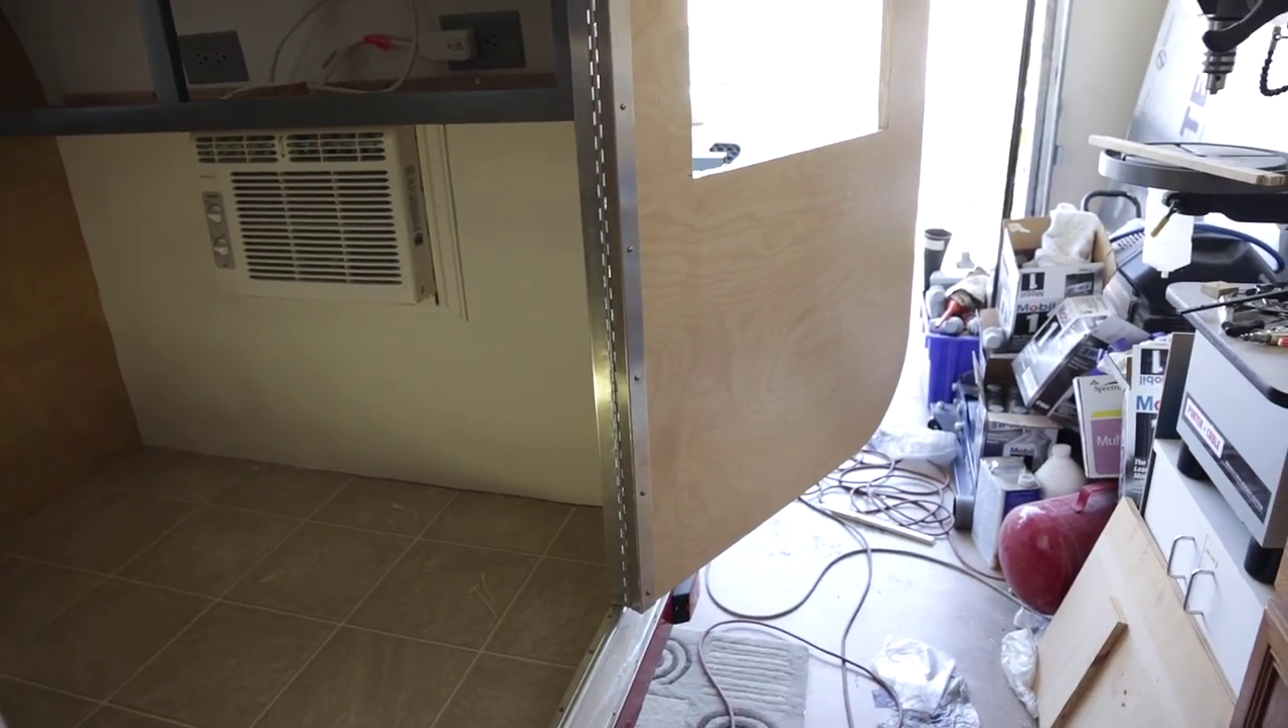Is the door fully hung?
Yes.